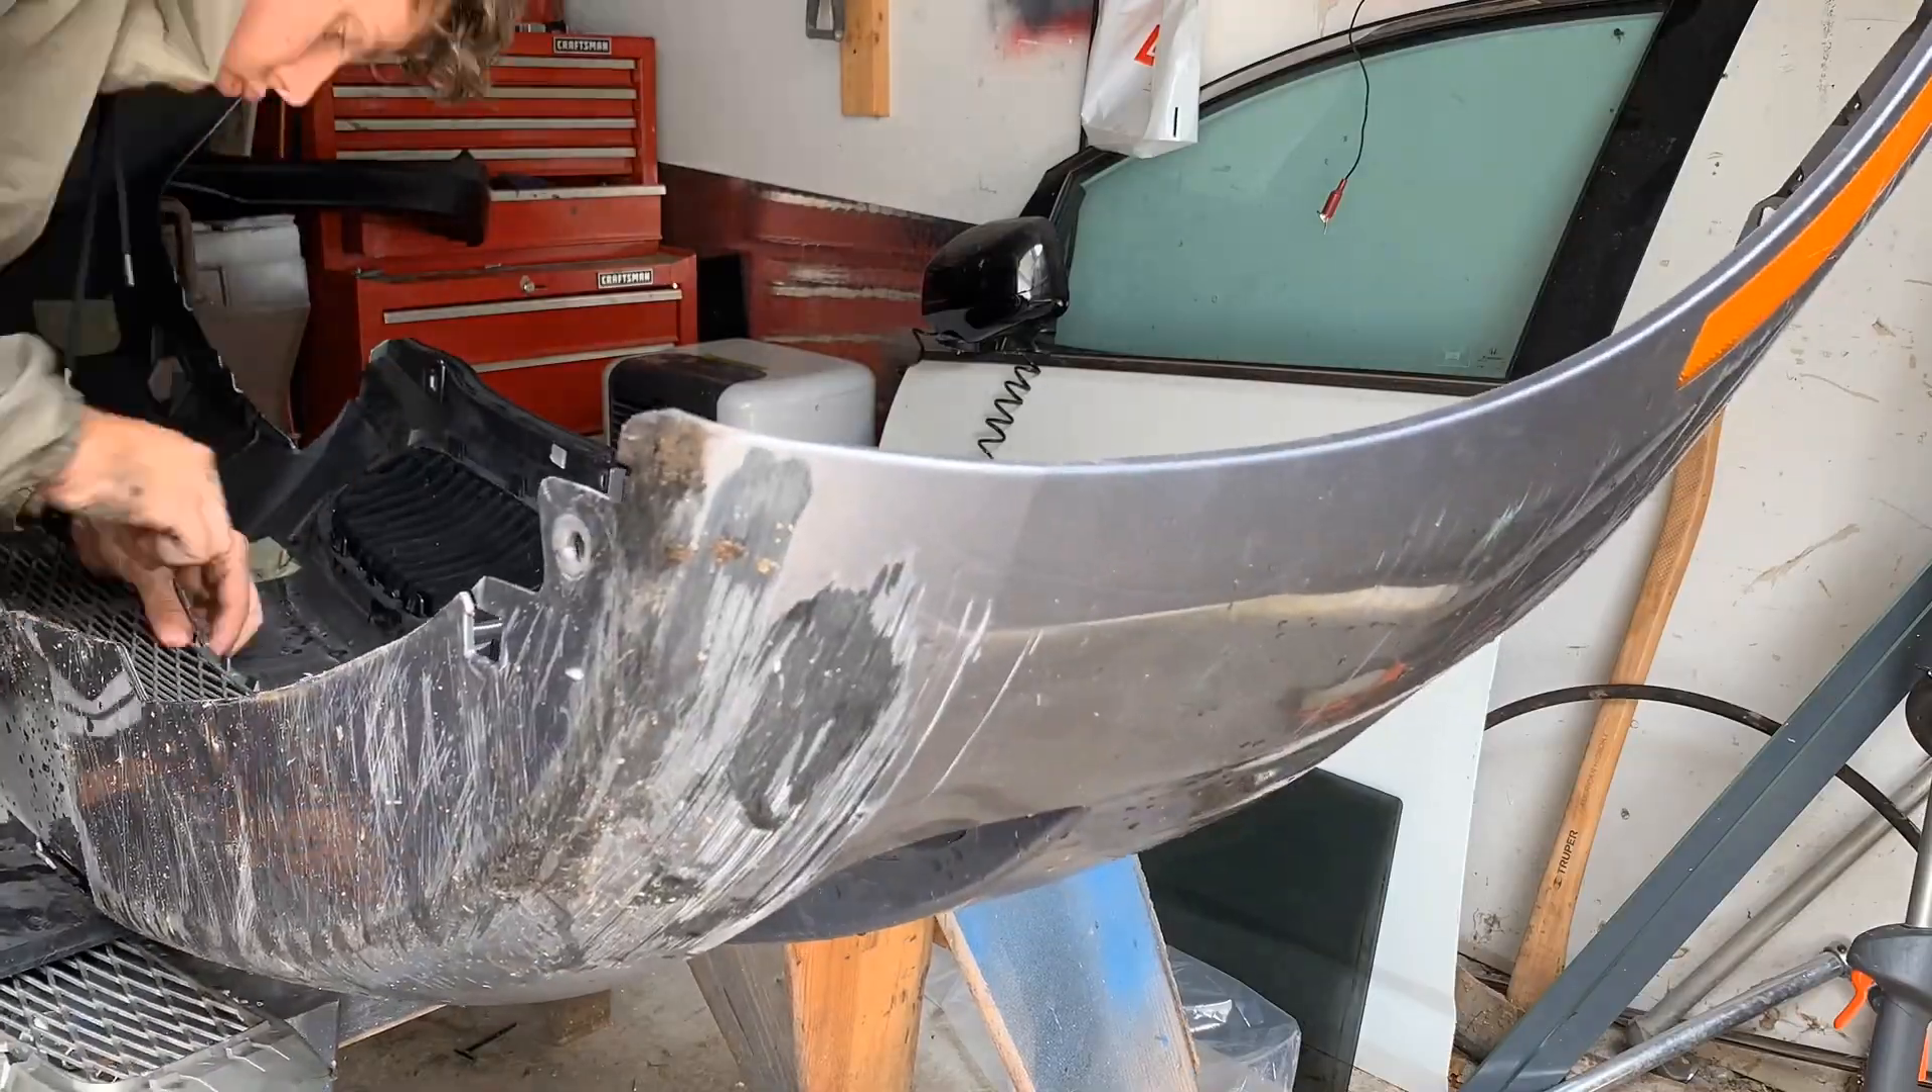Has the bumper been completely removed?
Yes.